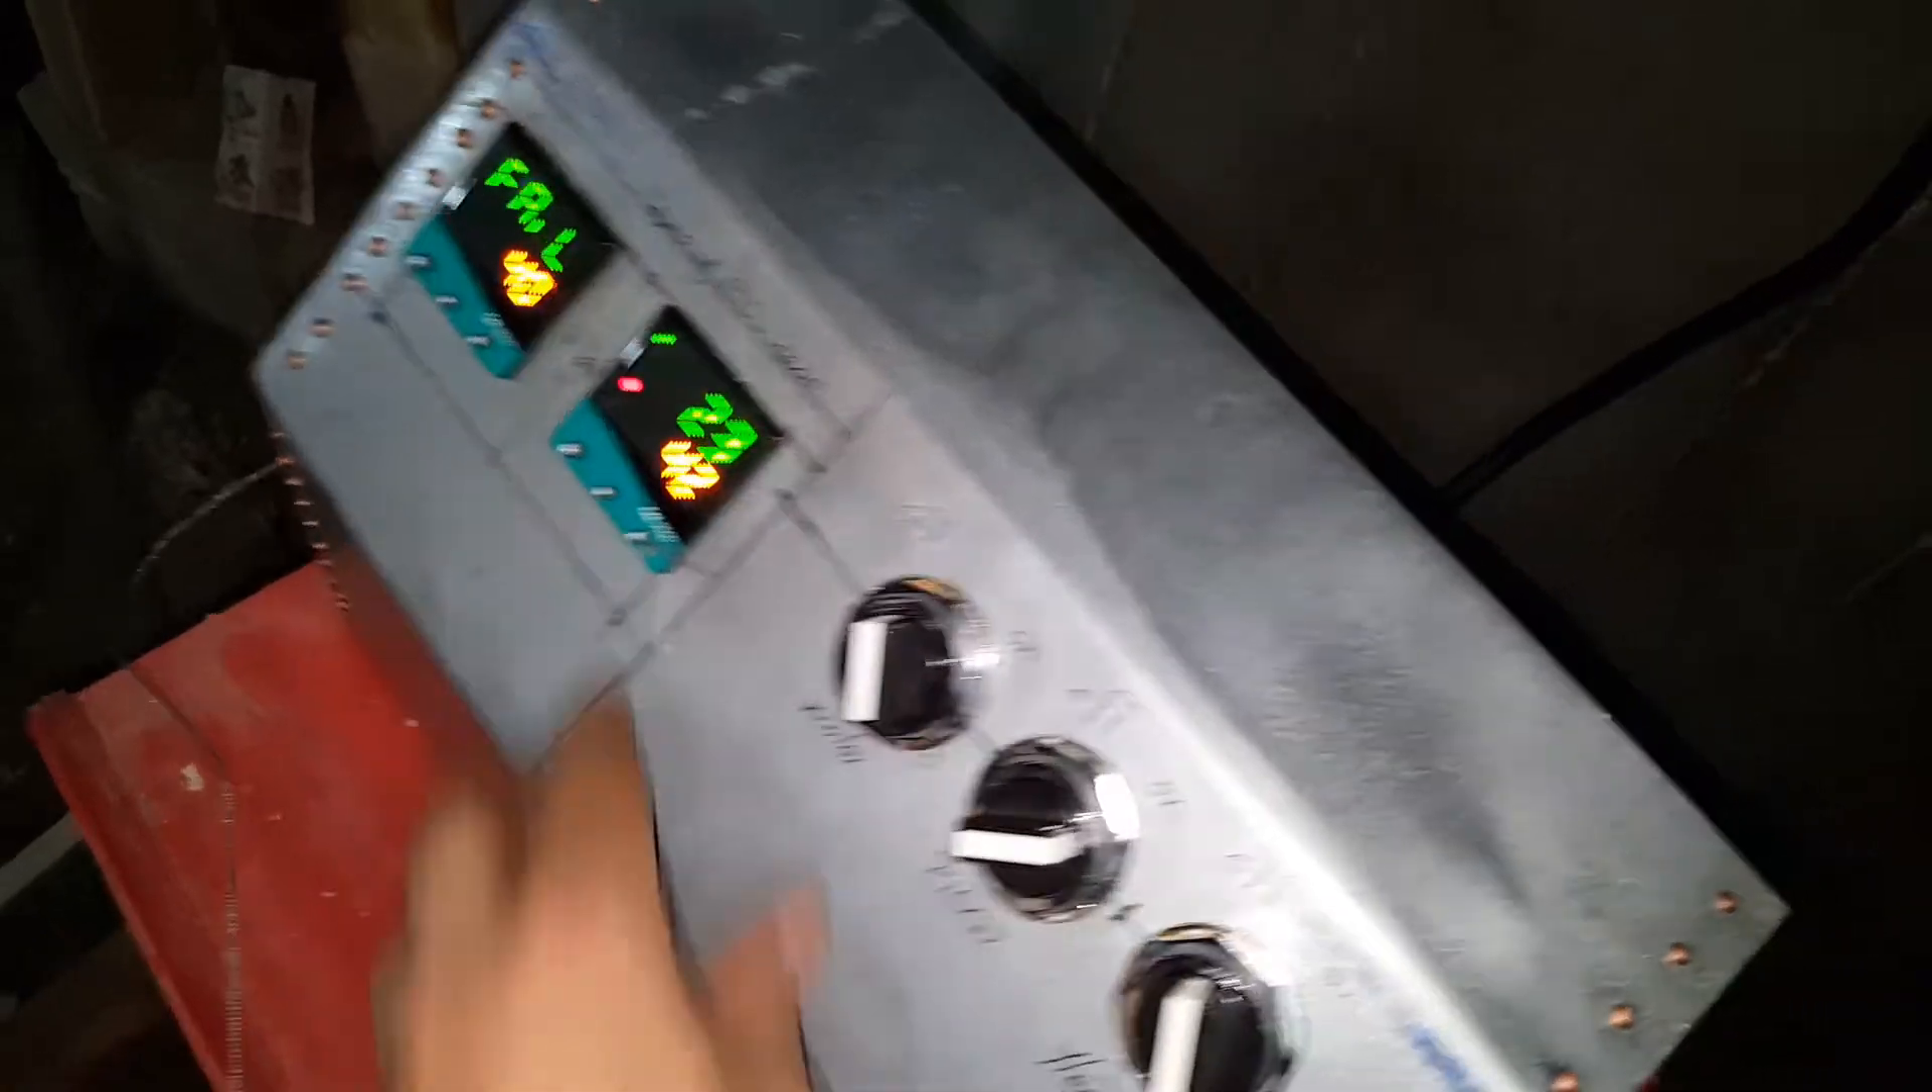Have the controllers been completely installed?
Yes.